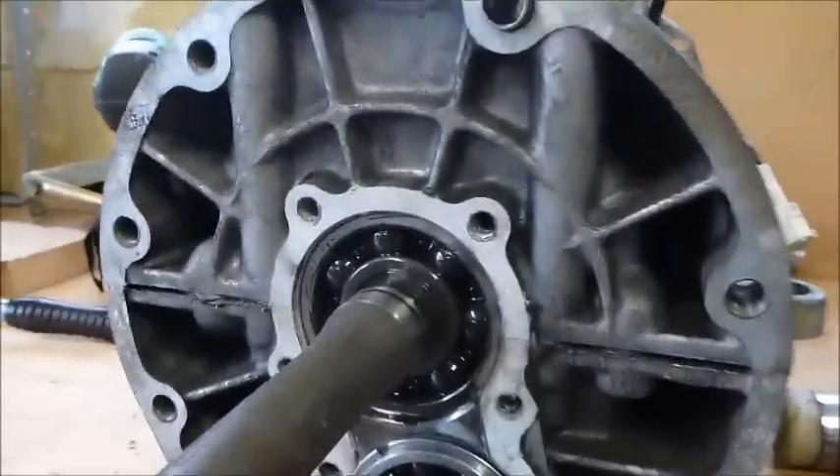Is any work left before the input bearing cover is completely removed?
No.